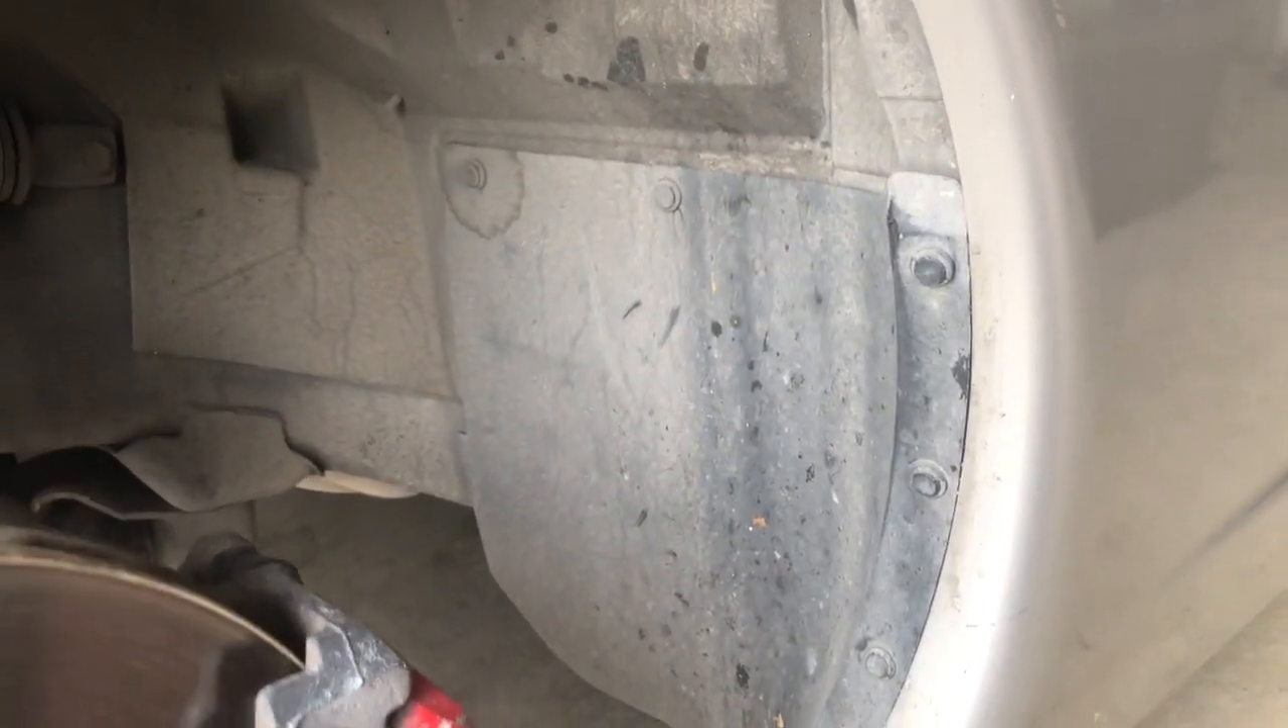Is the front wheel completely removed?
Yes.